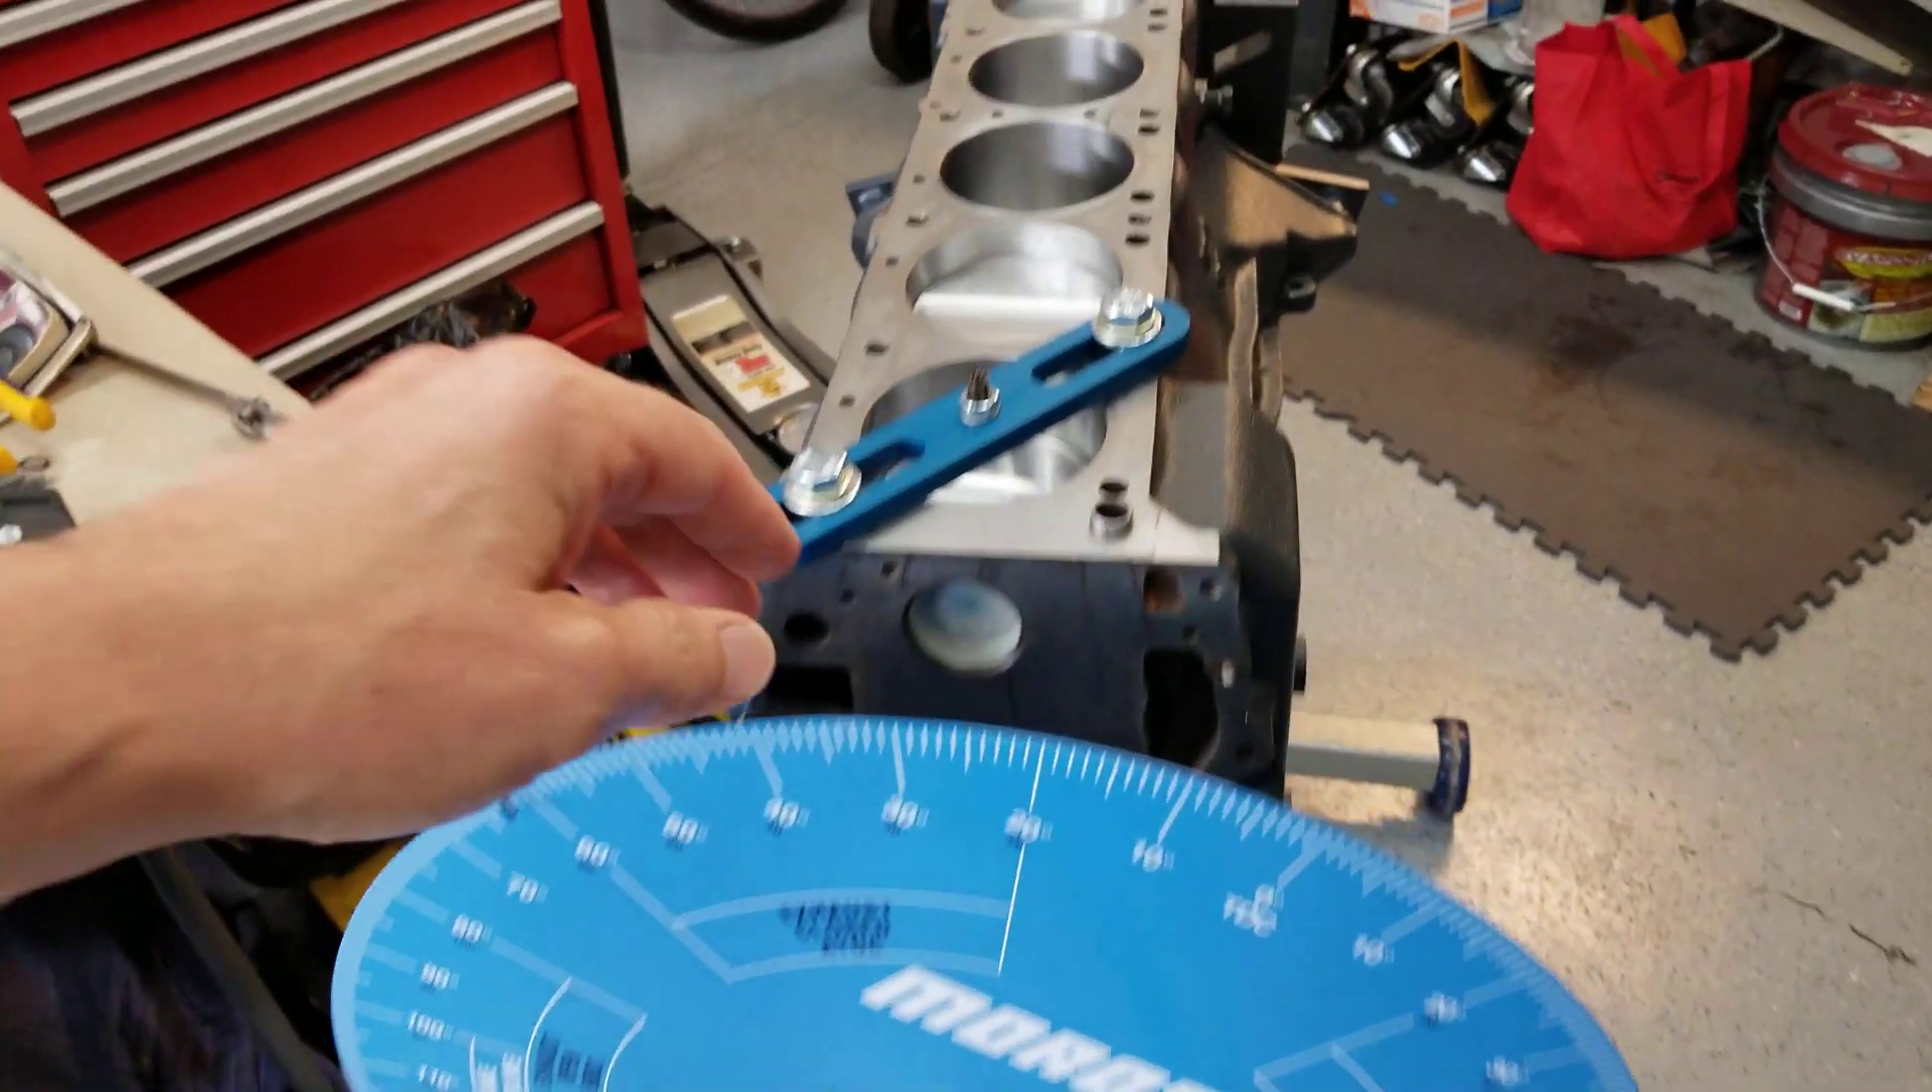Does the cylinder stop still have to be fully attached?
No.